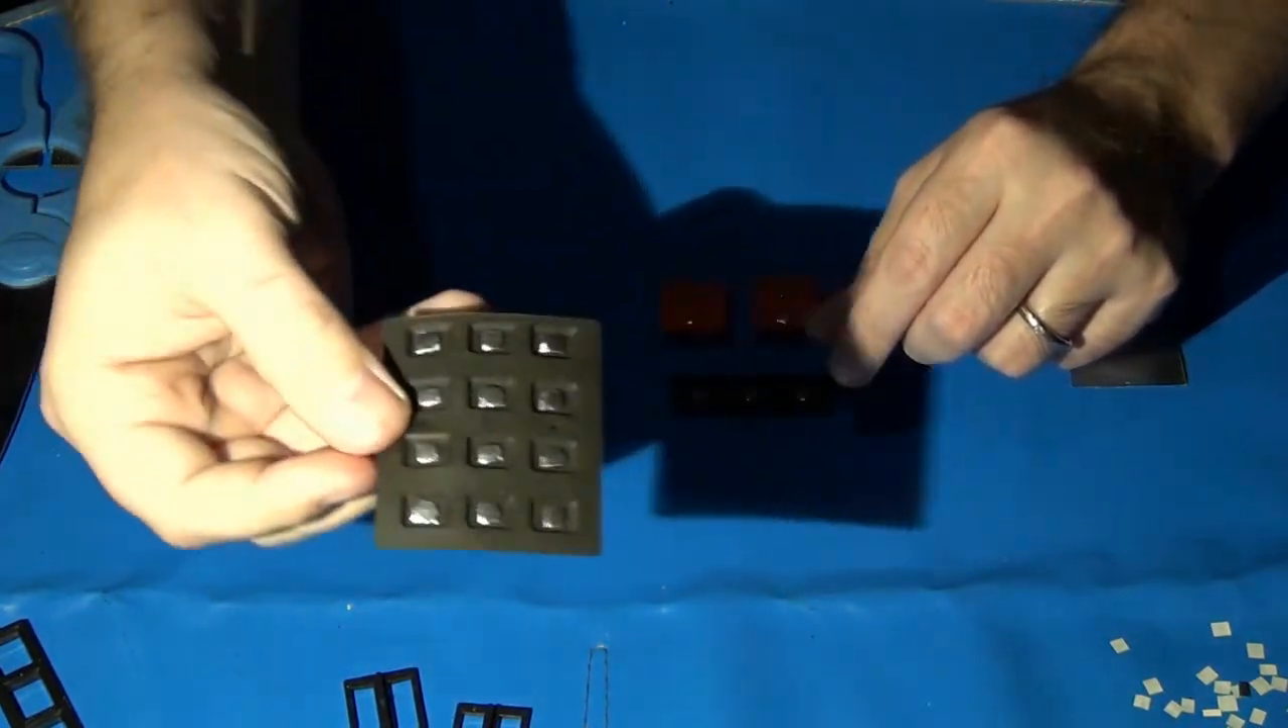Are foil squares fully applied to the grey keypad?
Yes.